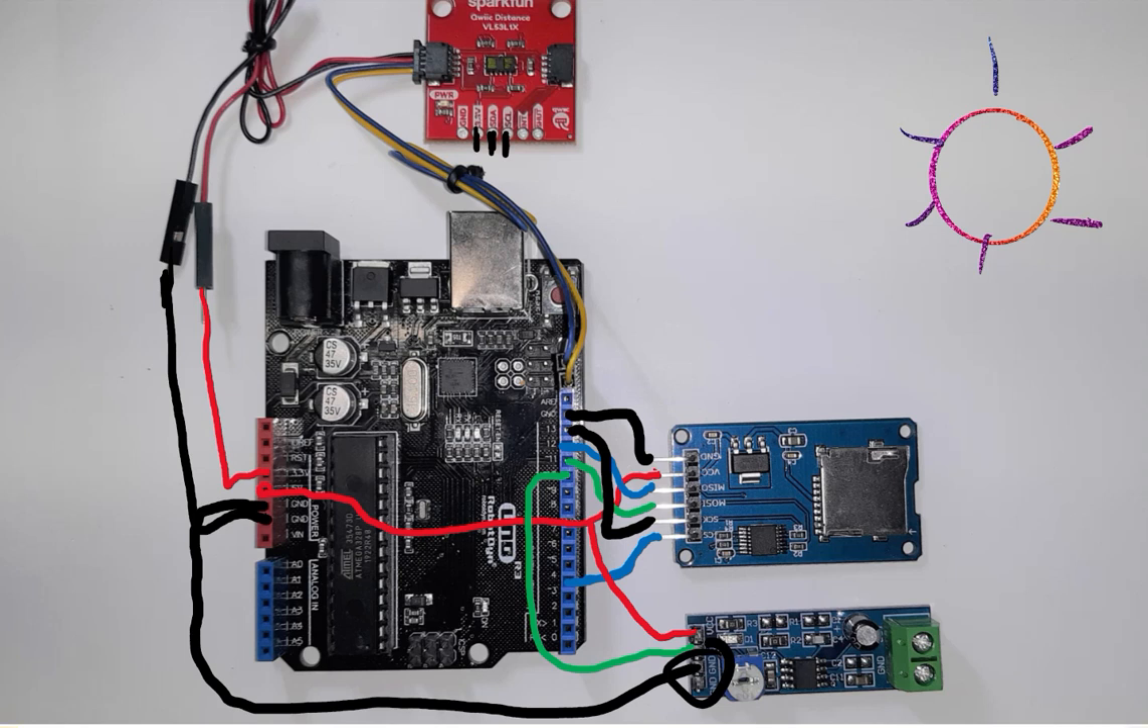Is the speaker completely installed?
No.